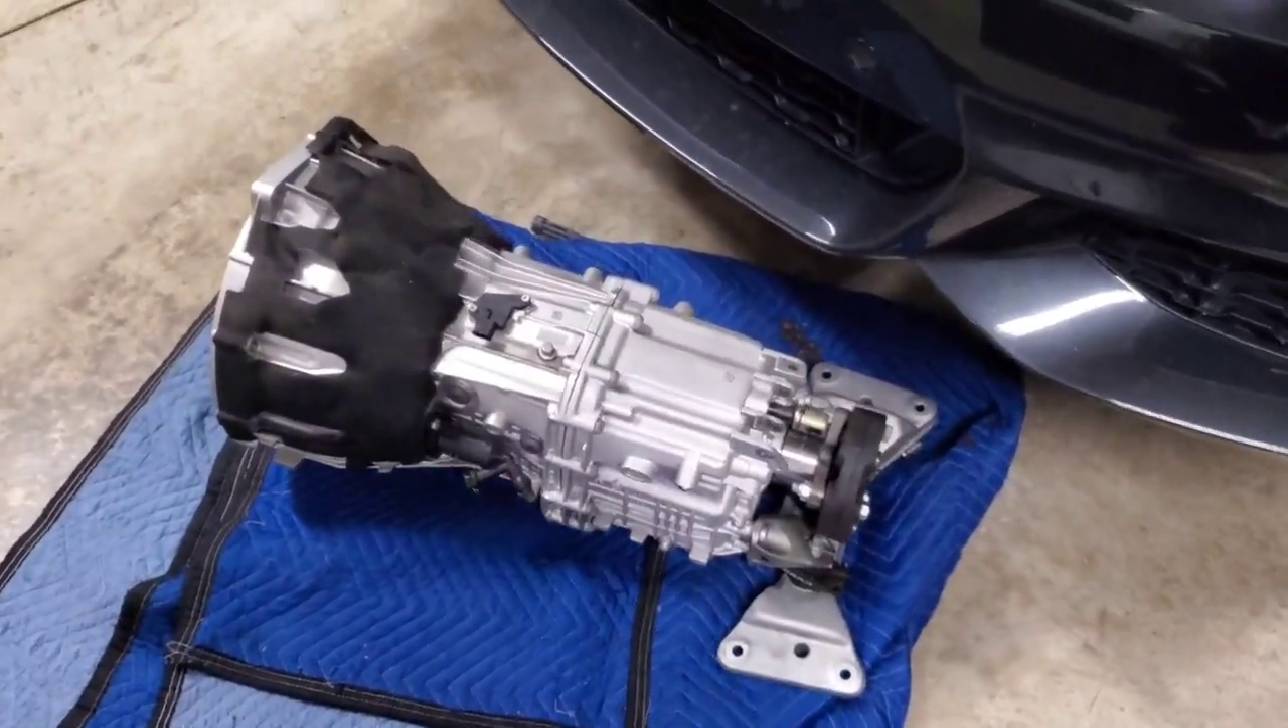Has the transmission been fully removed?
Yes.